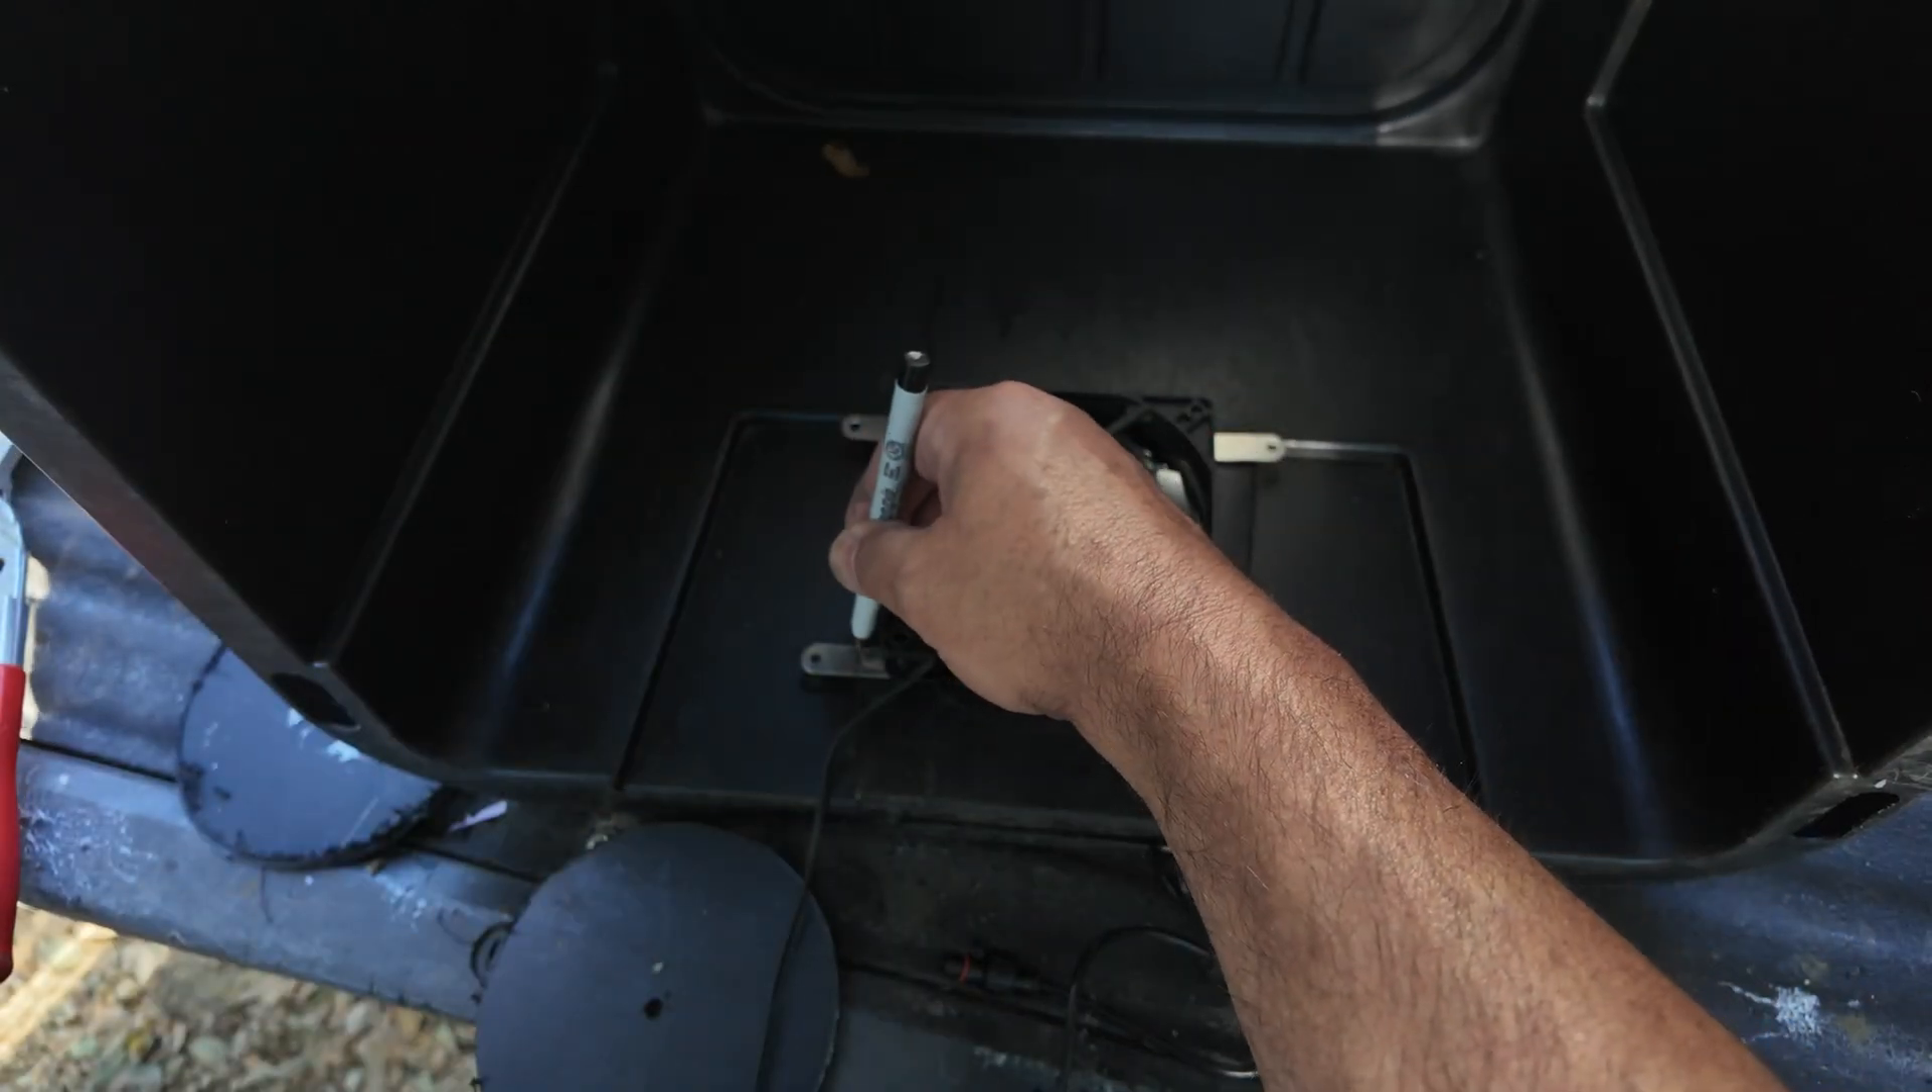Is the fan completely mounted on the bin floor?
No.